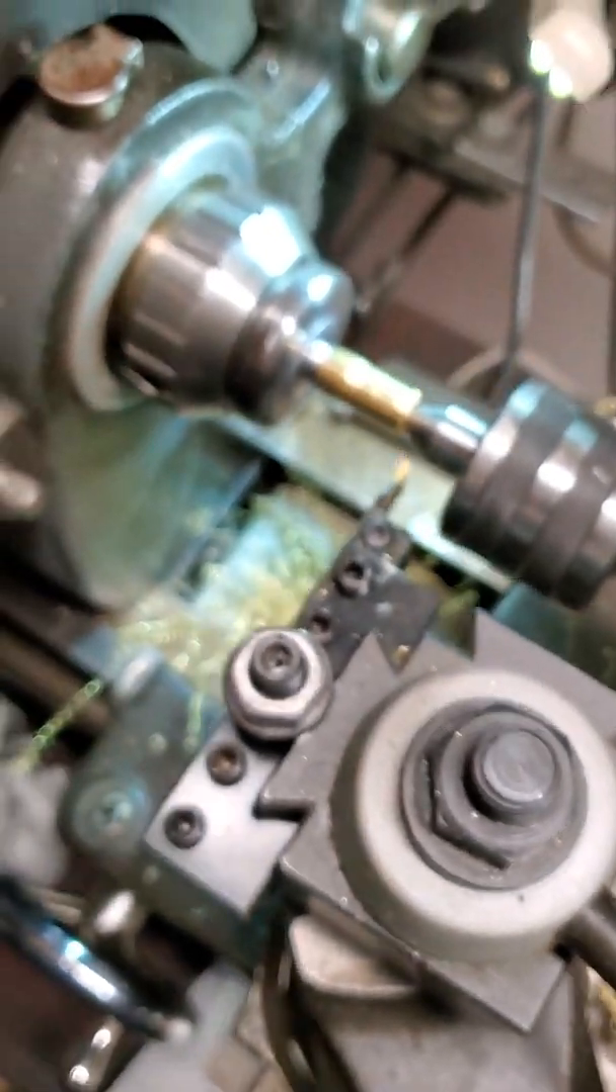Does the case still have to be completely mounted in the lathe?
No.